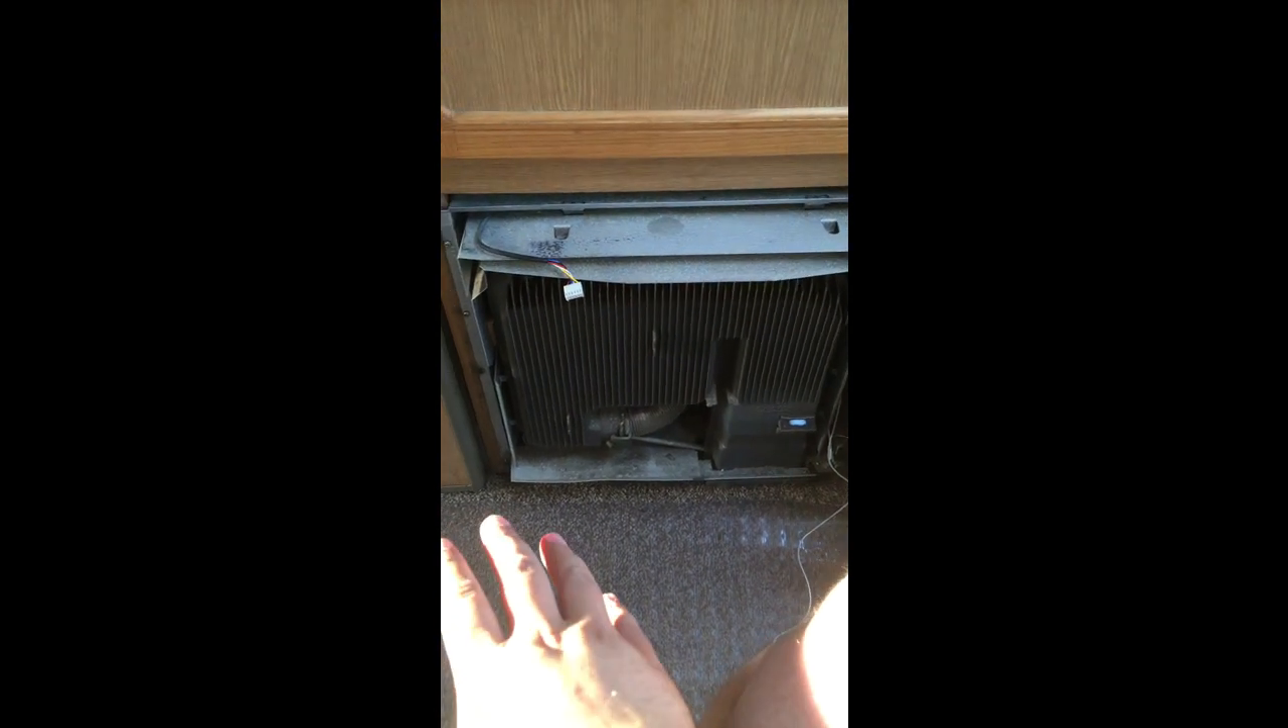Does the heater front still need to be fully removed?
No.